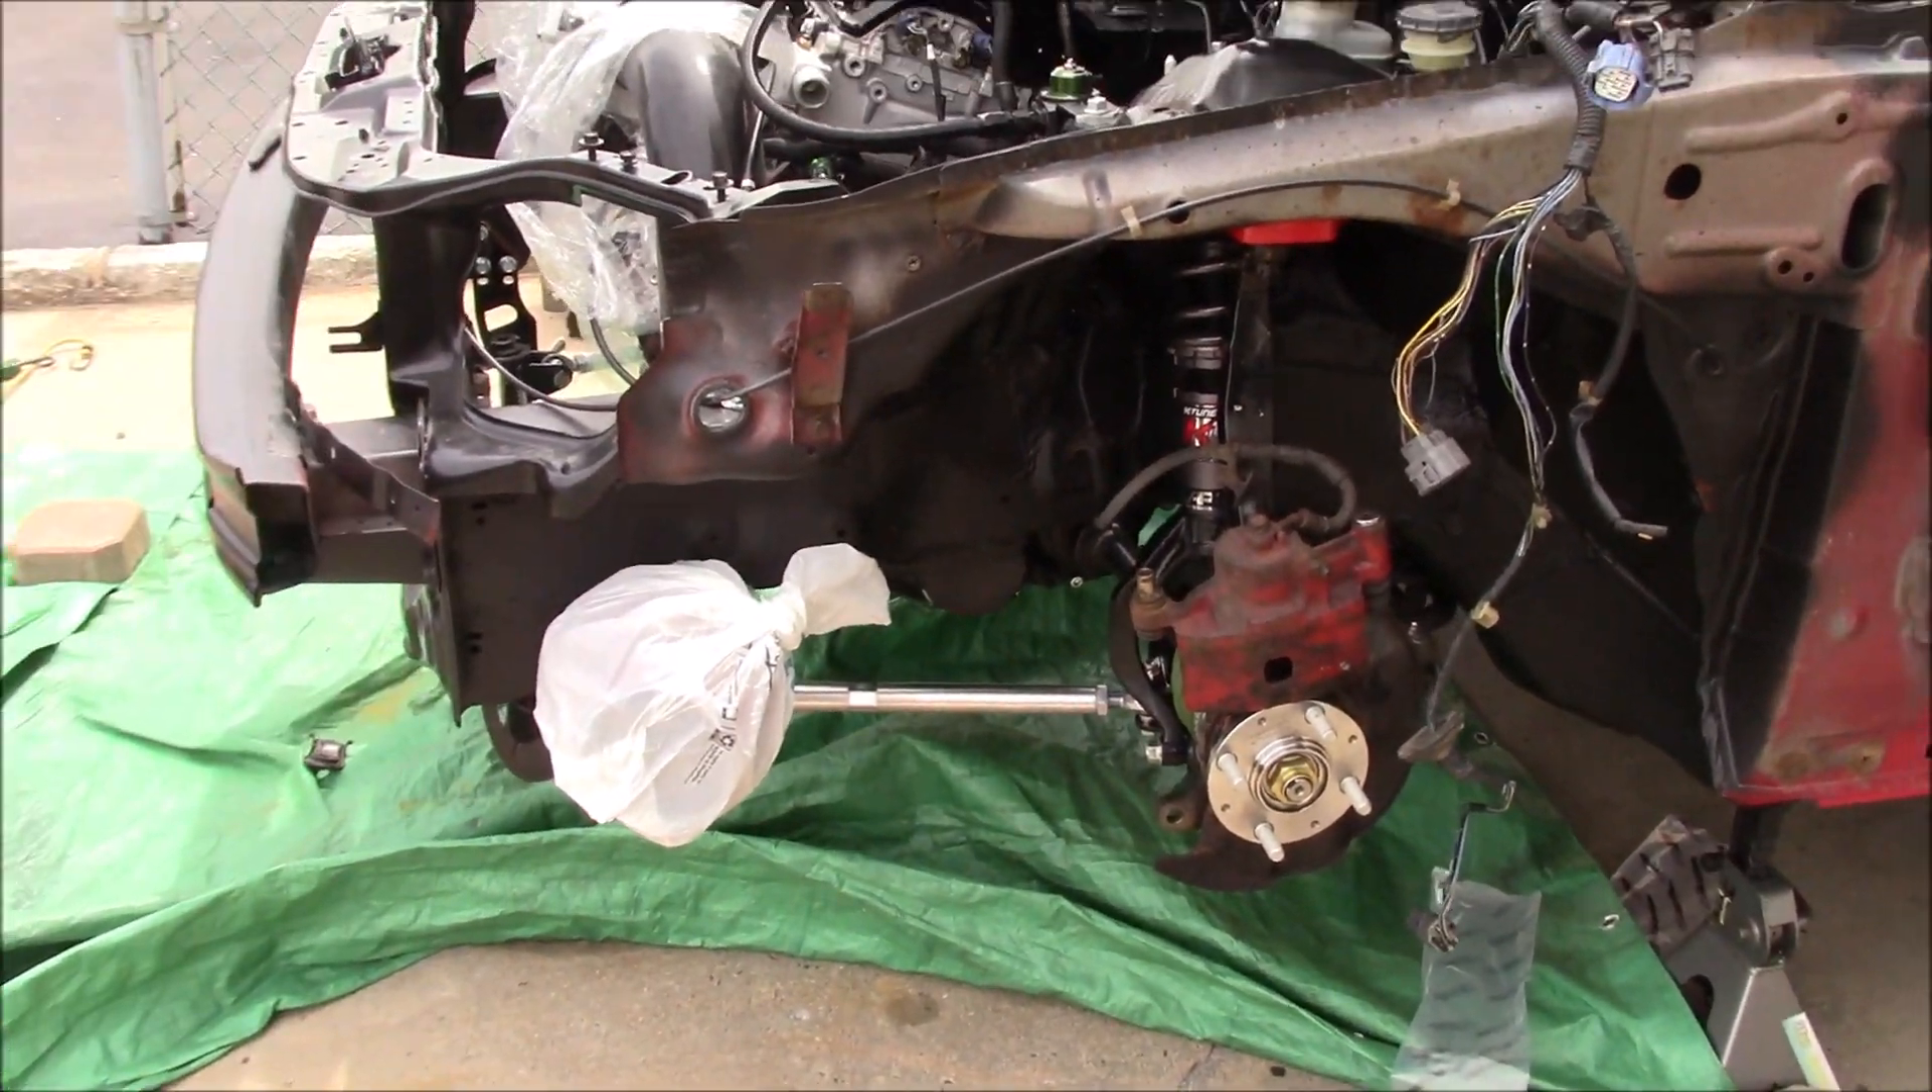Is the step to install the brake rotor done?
No.